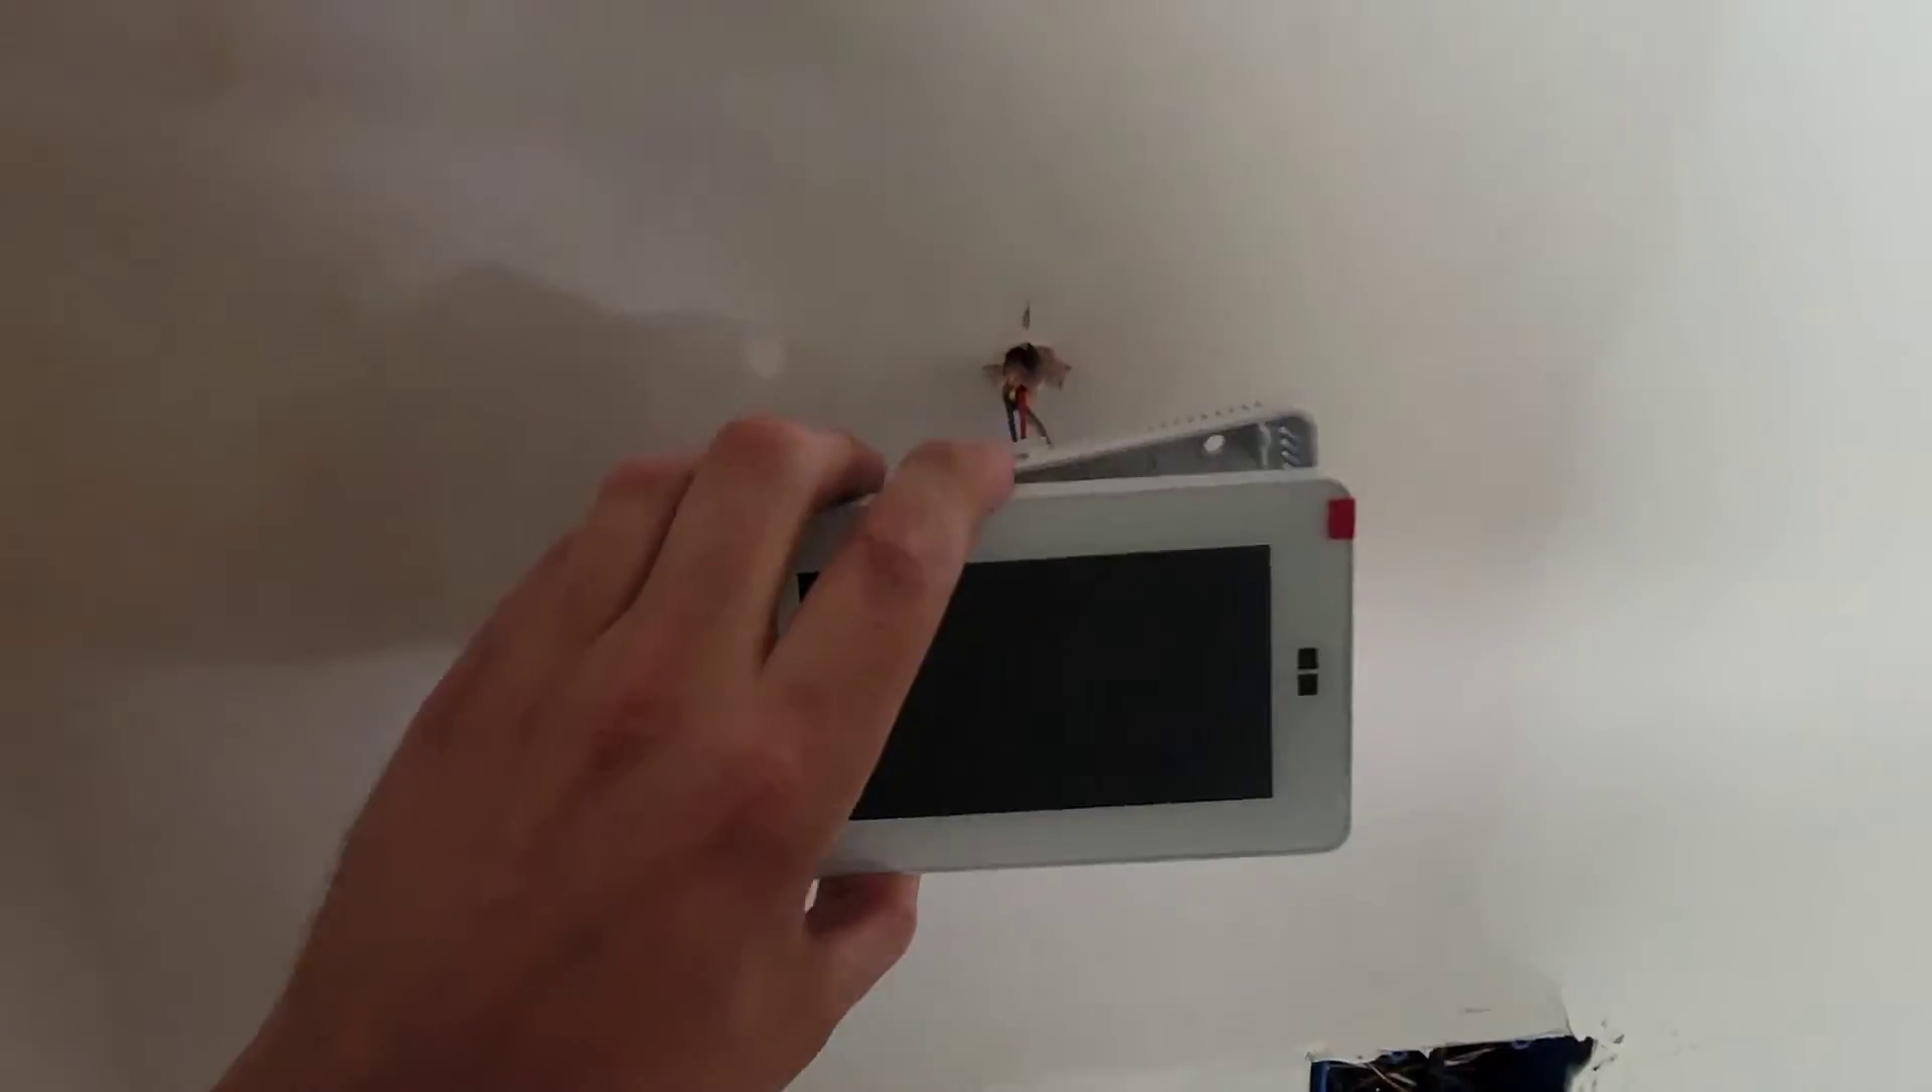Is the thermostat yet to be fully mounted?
Yes.